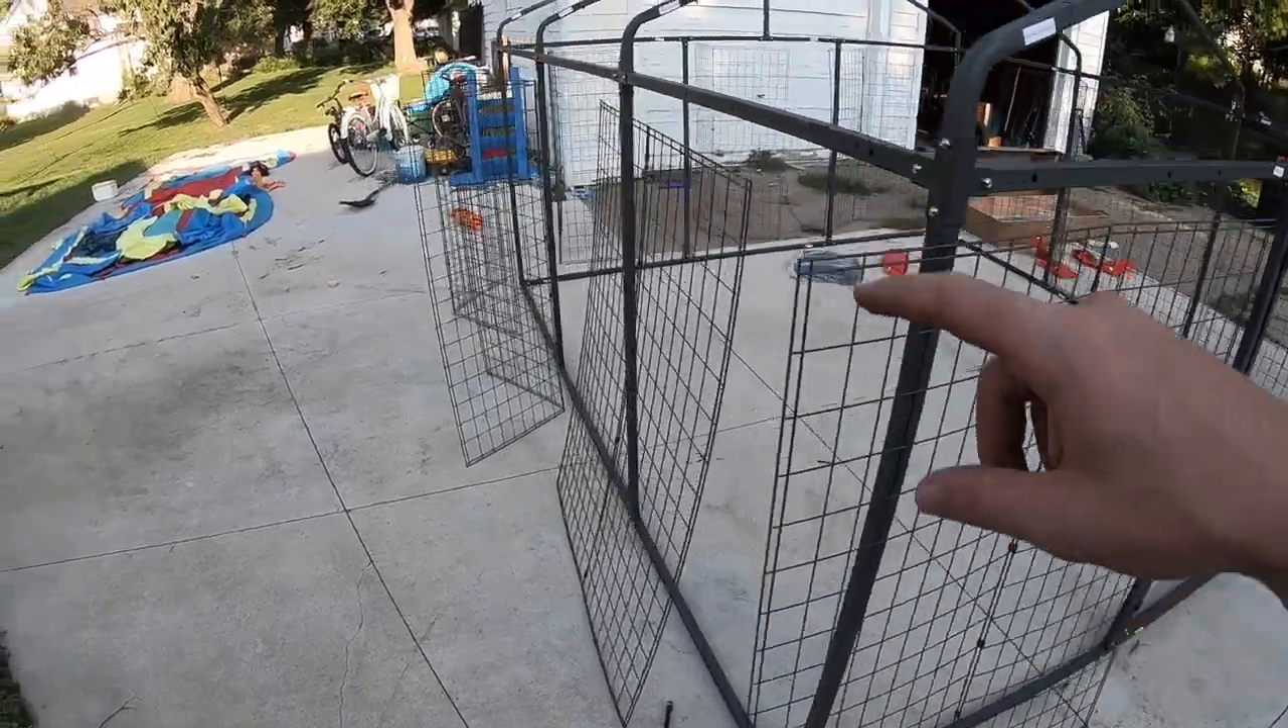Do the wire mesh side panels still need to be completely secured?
Yes.